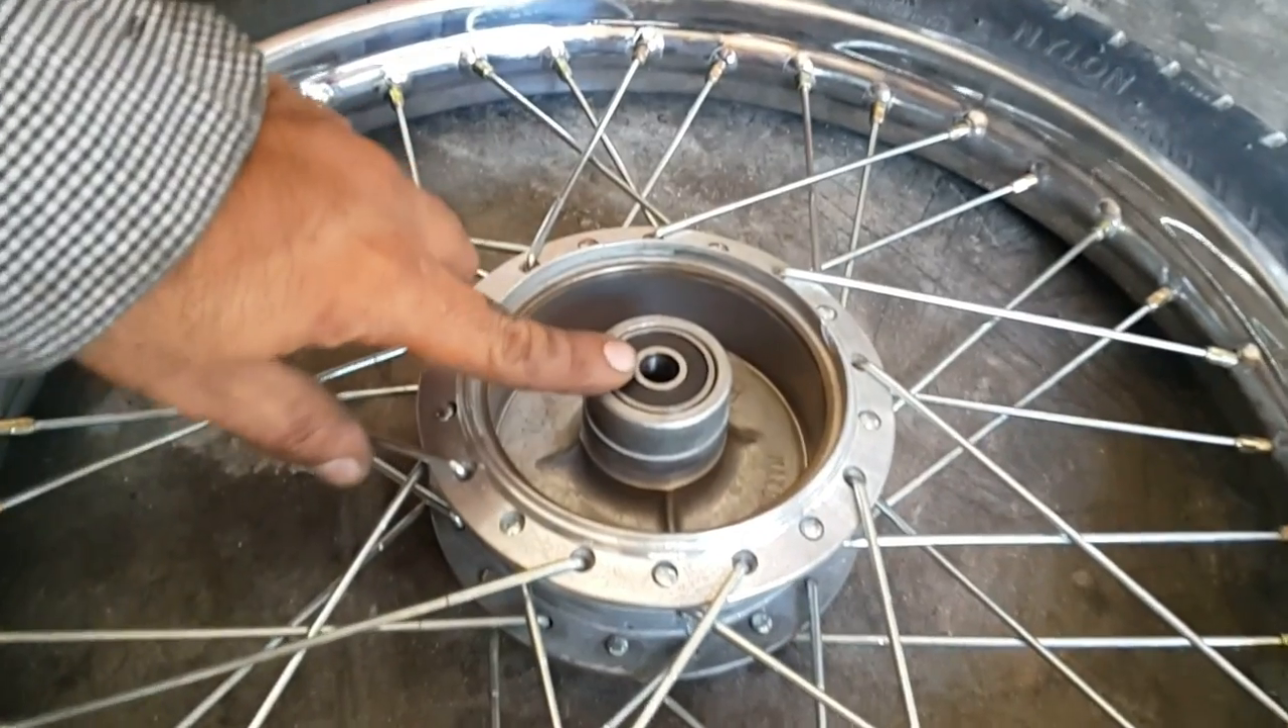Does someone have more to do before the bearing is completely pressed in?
No.